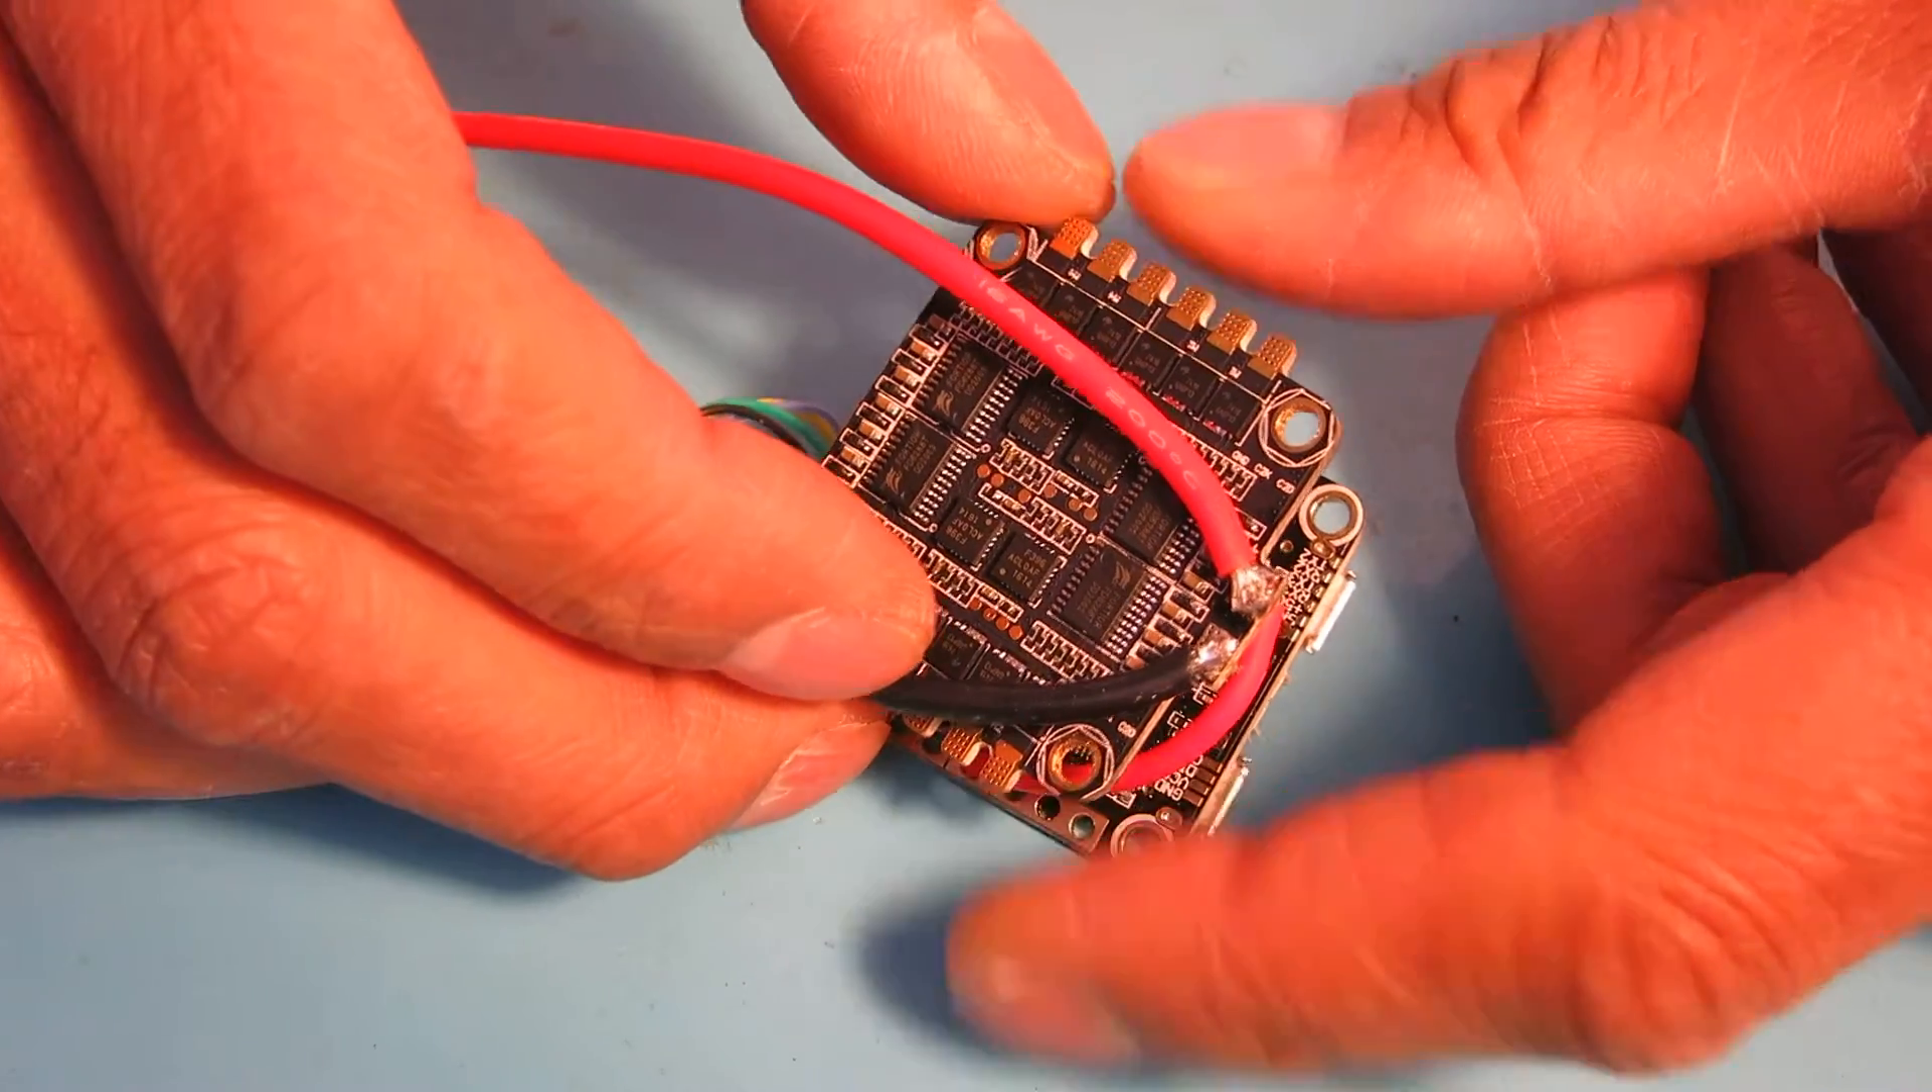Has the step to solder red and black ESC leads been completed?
Yes.